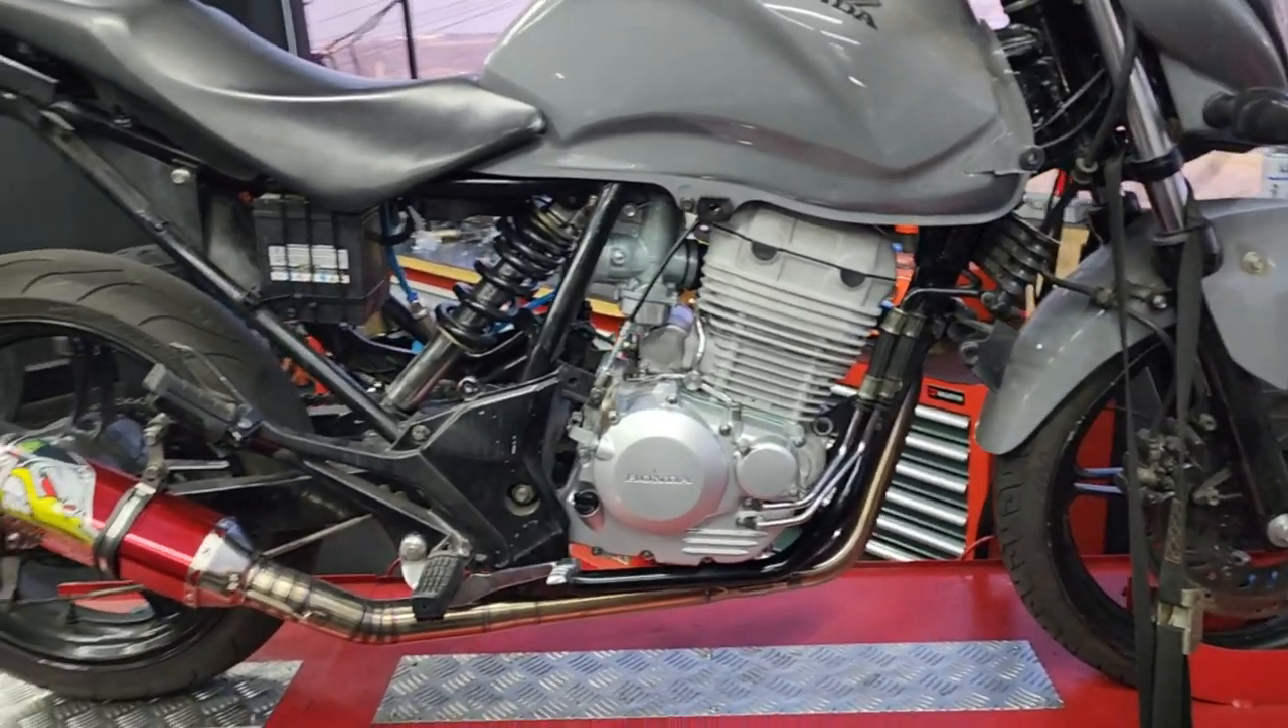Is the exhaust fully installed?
Yes.